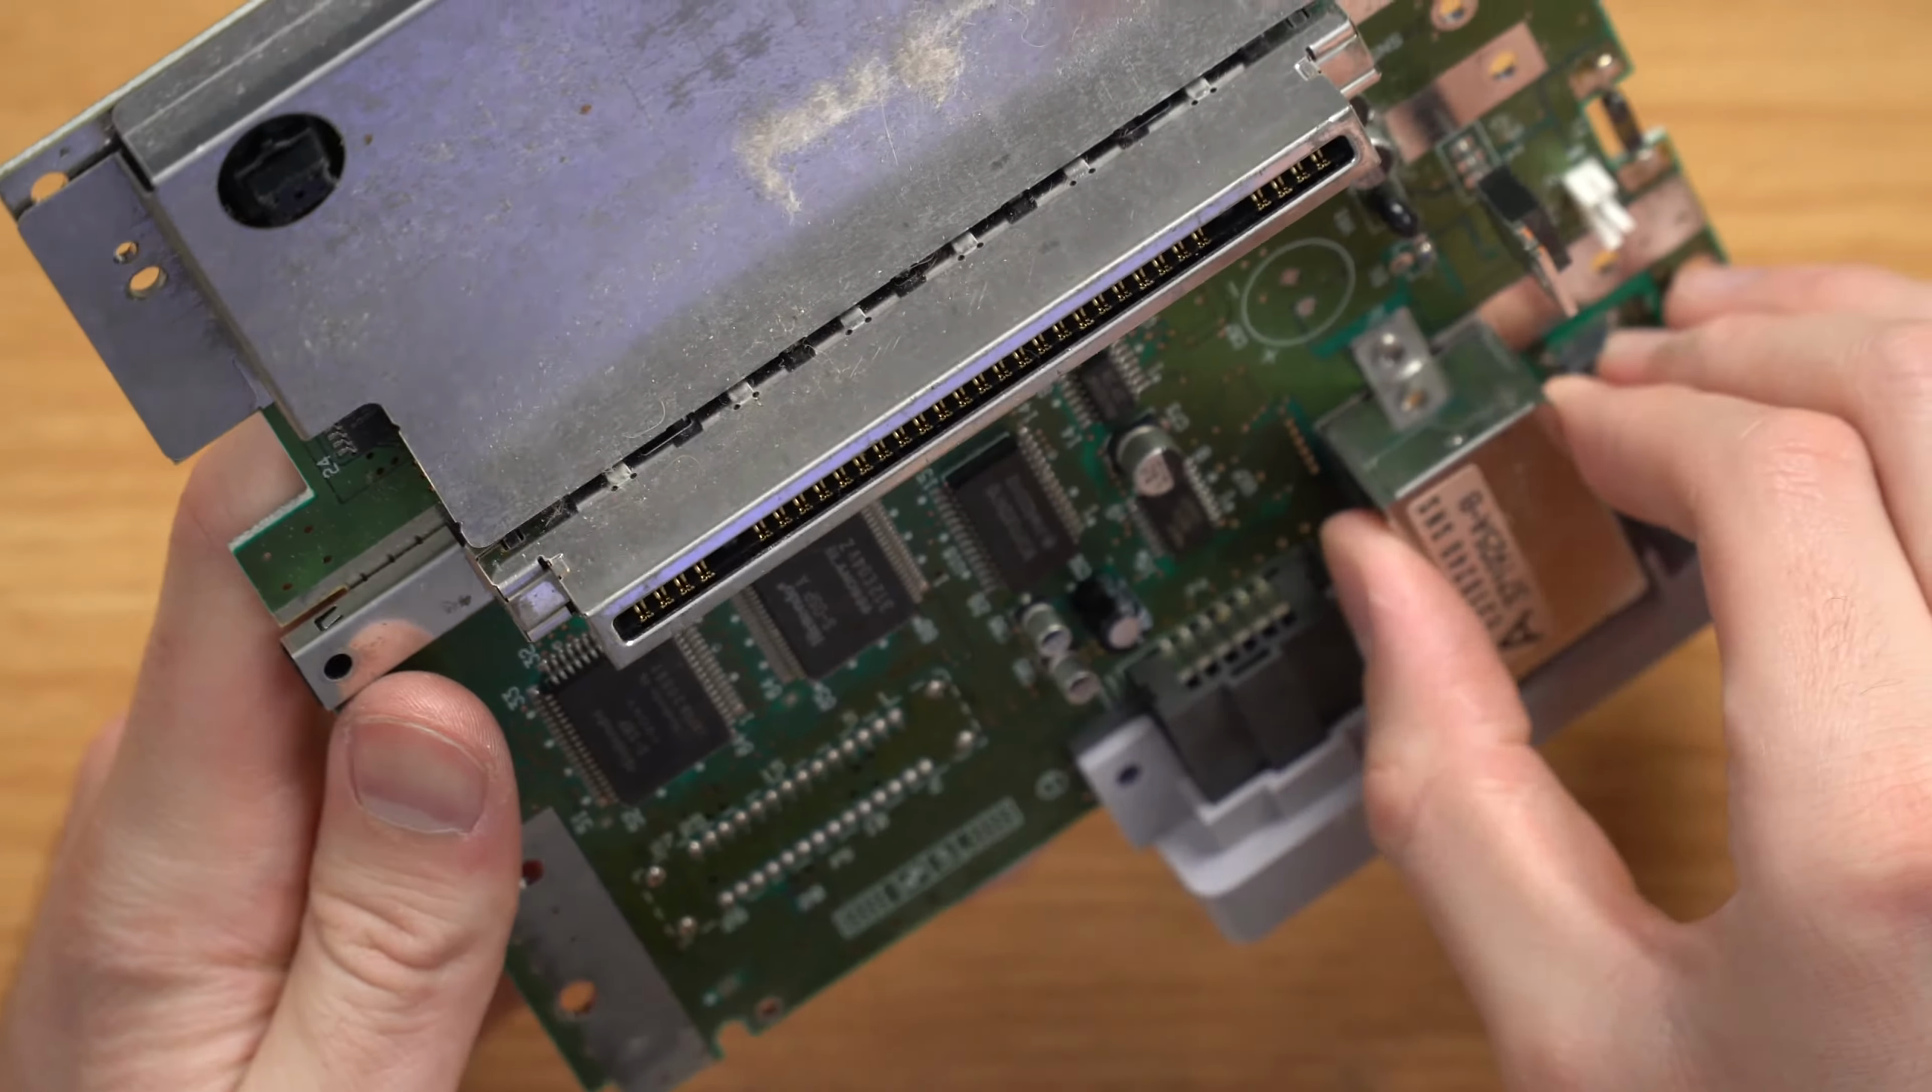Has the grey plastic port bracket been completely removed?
No.